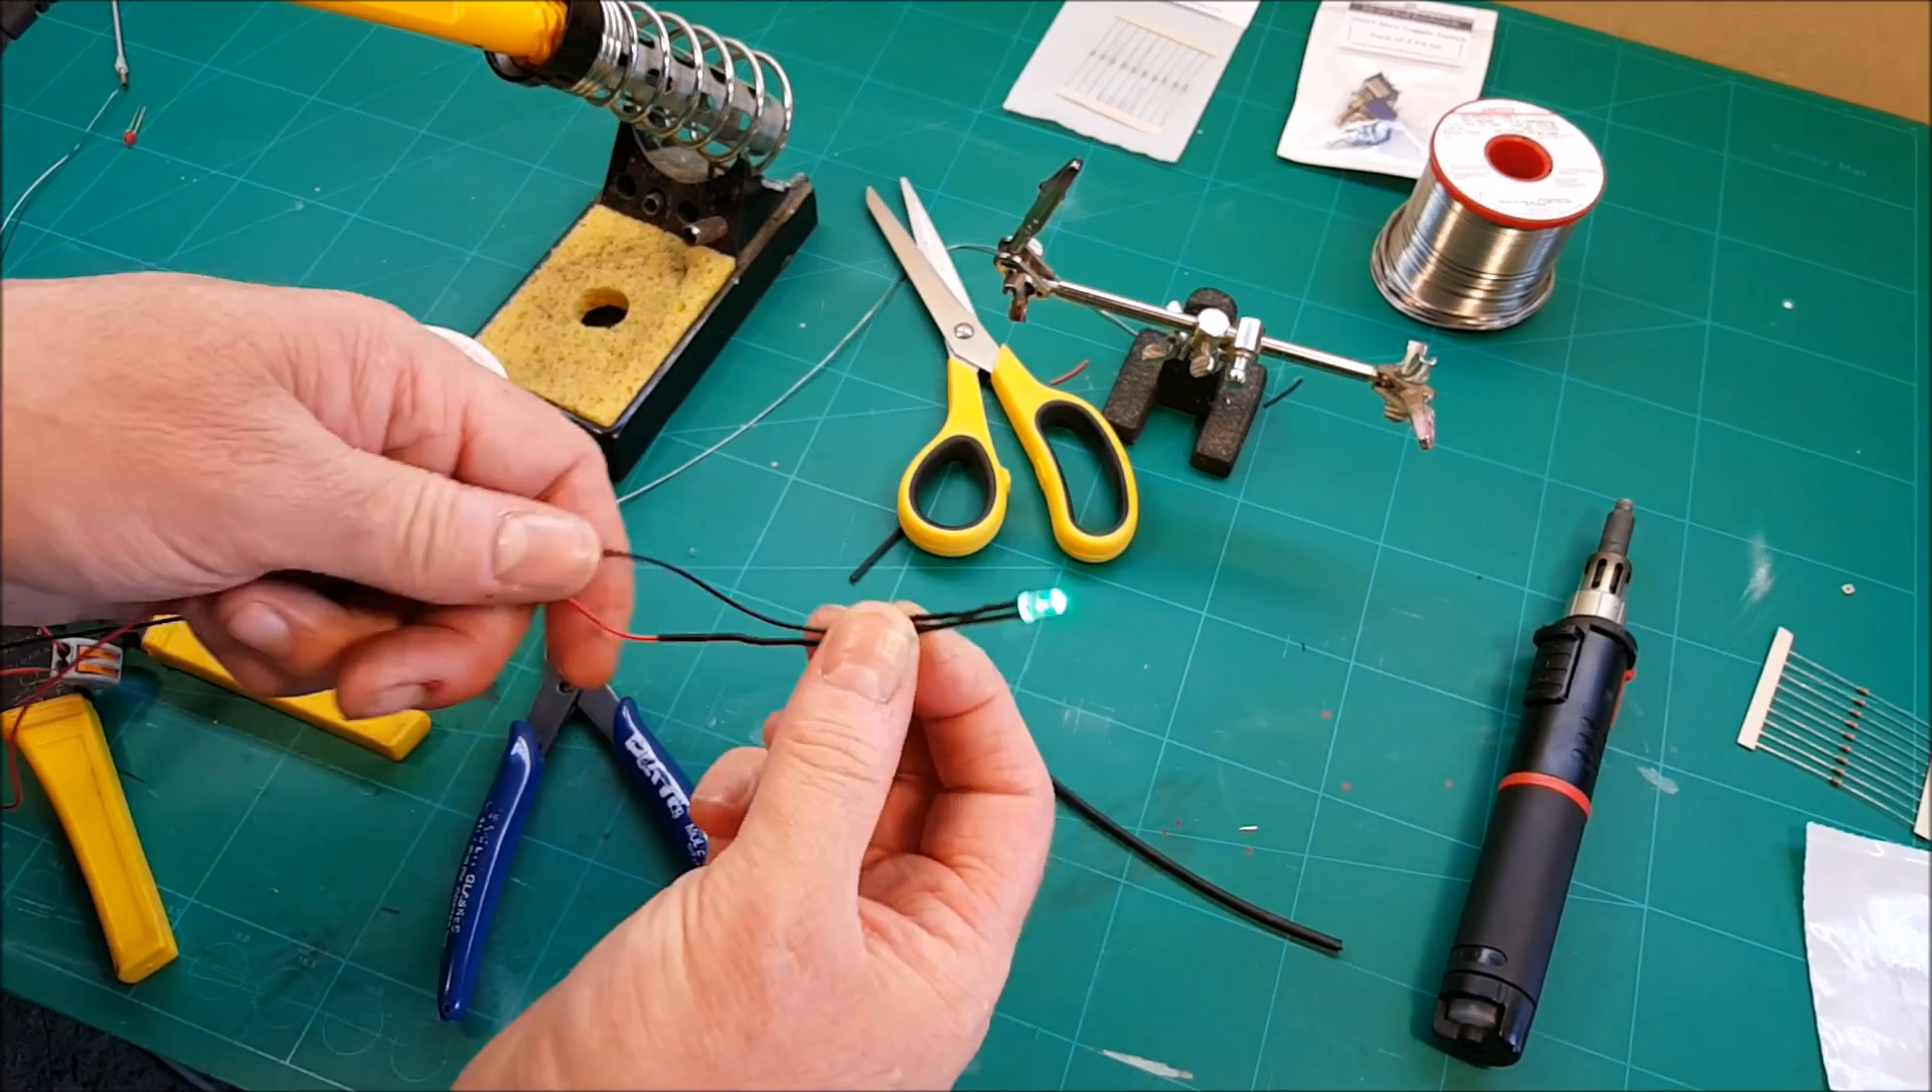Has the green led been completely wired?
Yes.